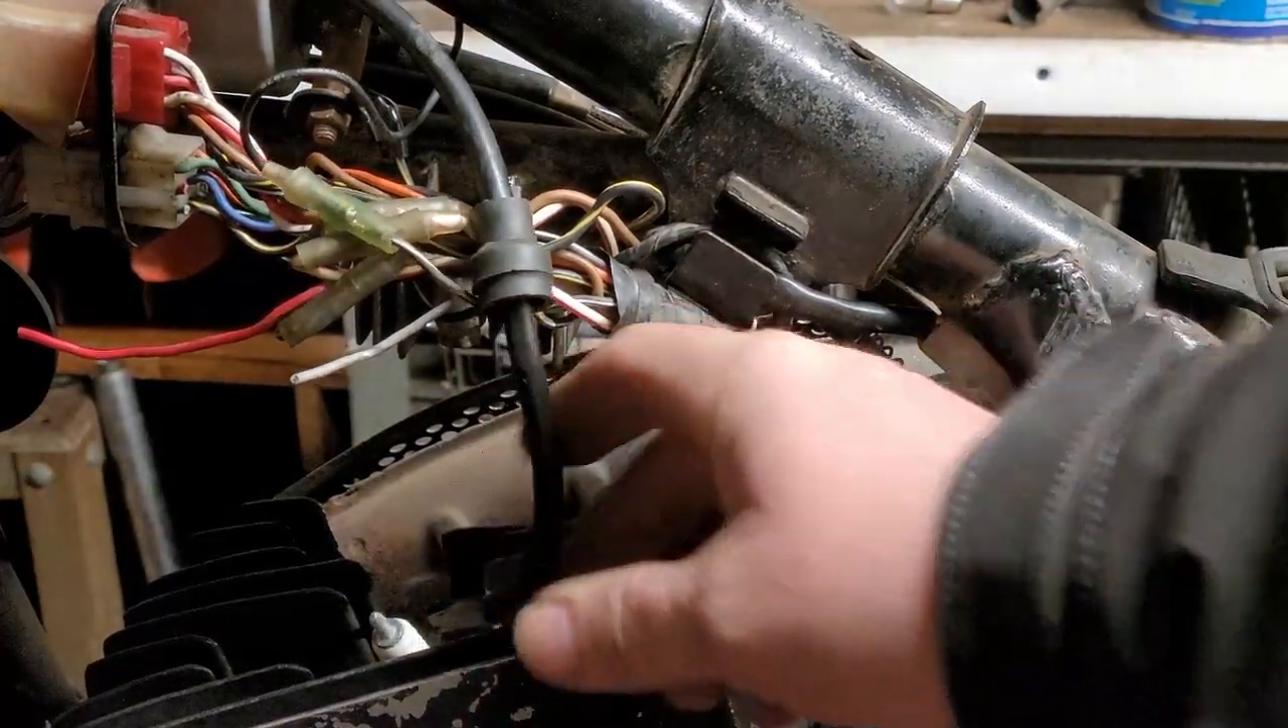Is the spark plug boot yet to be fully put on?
Yes.